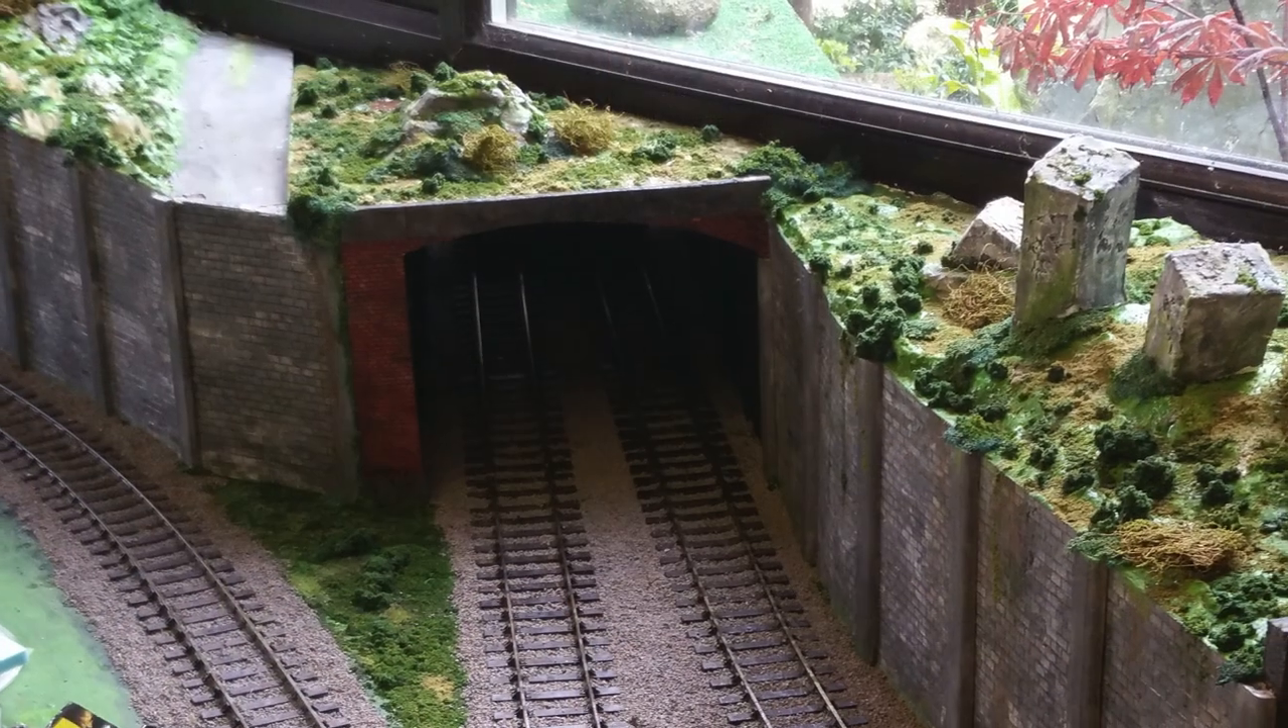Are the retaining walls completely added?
Yes.